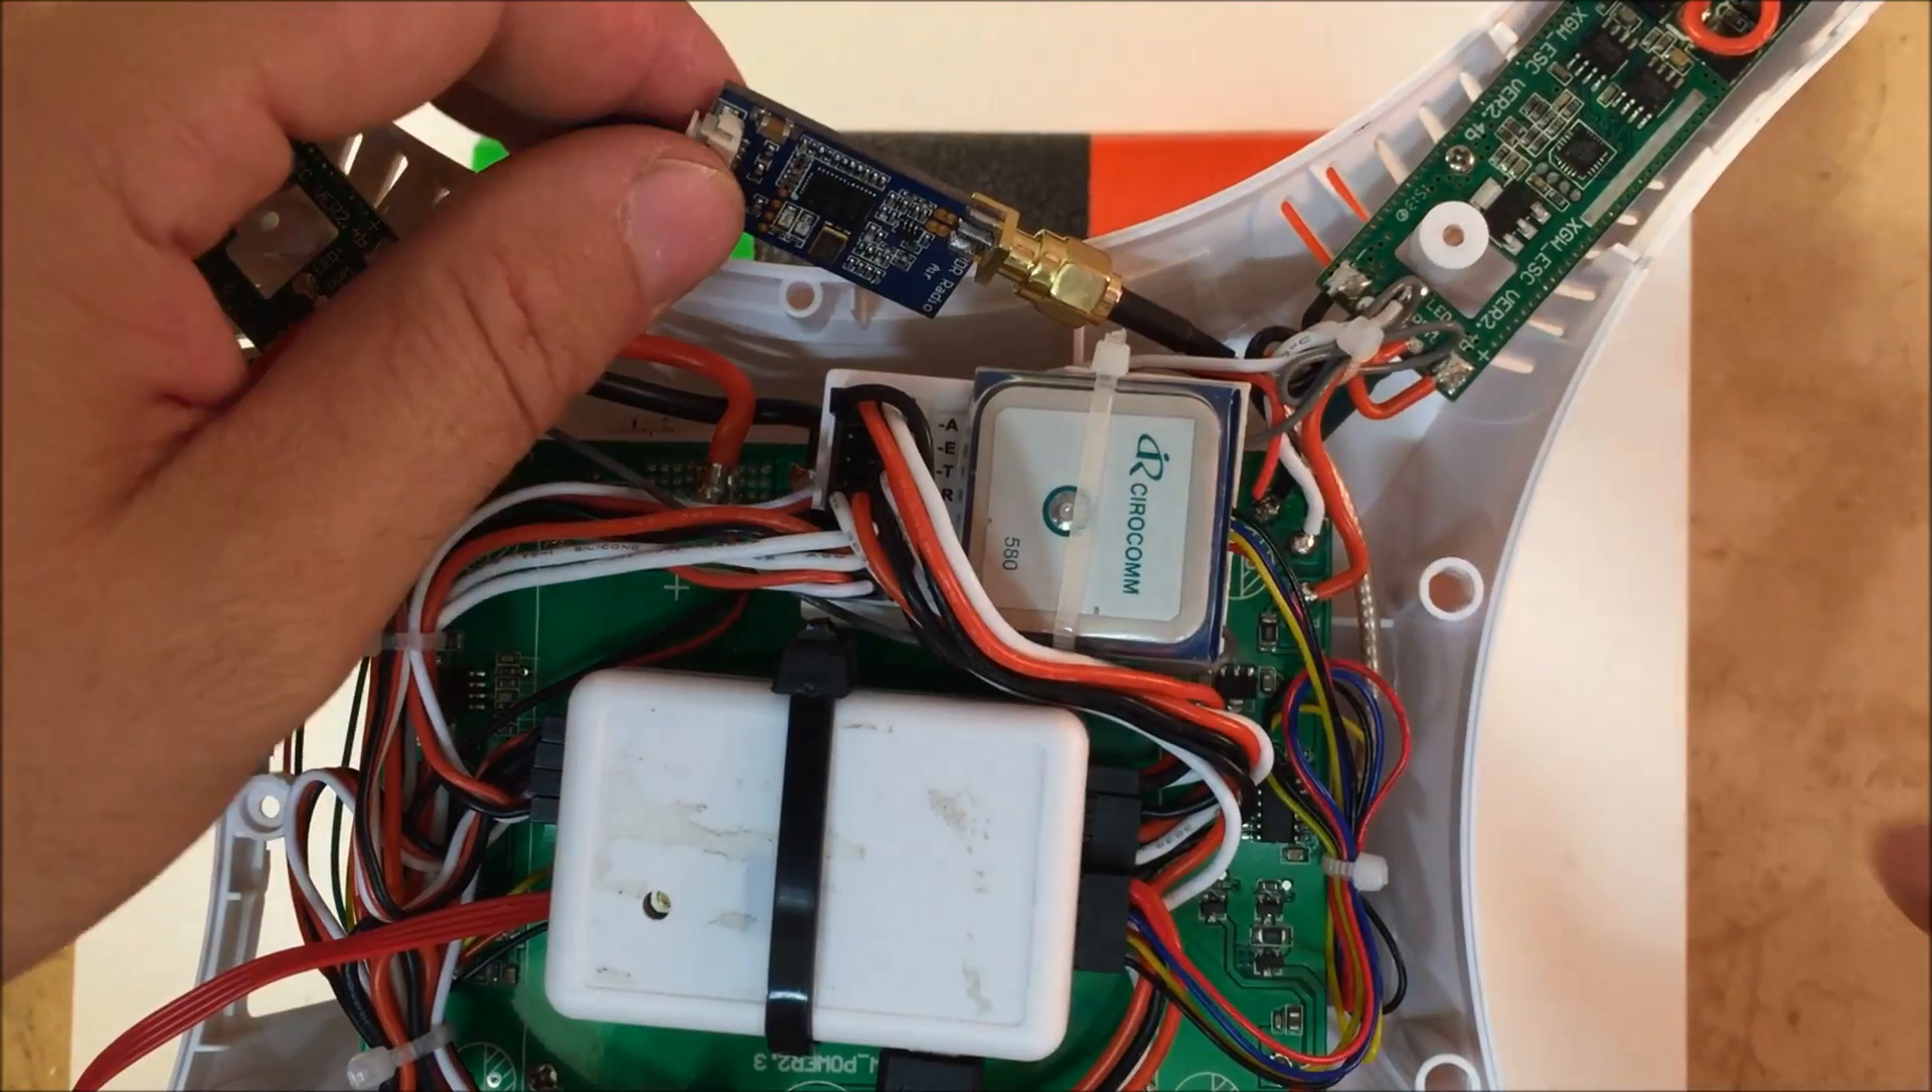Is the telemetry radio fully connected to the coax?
Yes.